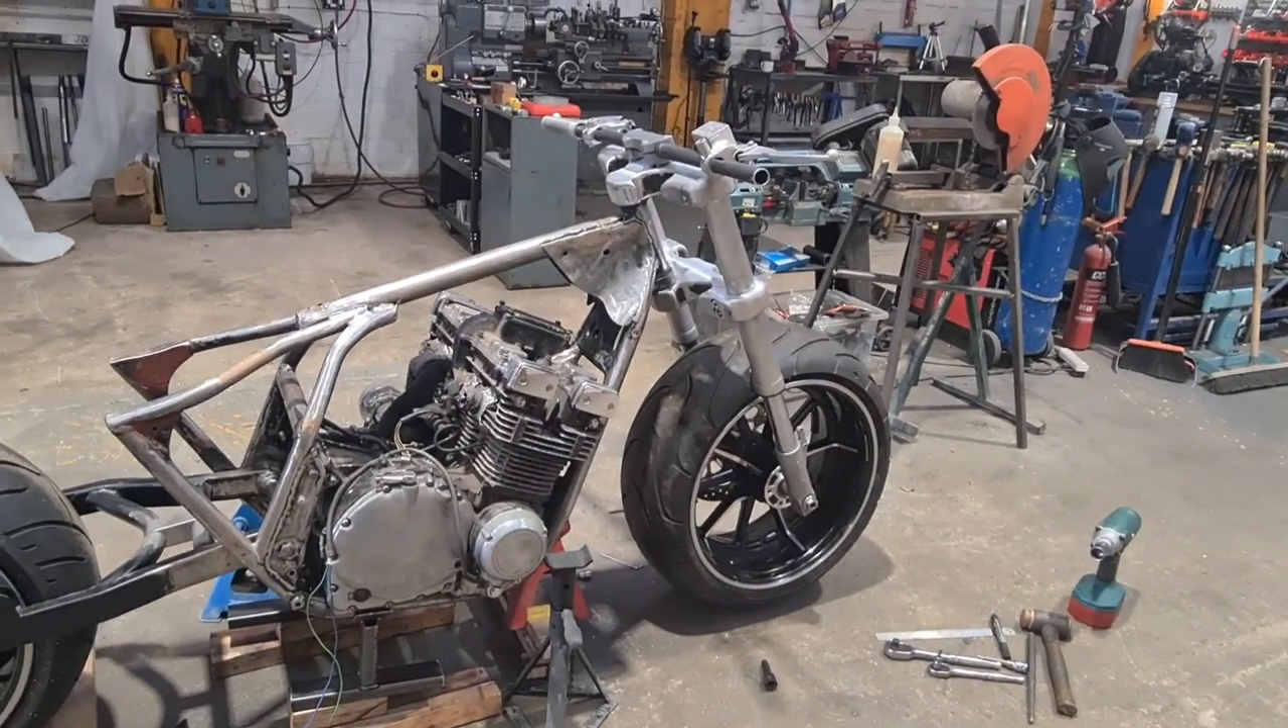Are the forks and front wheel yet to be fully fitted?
No.